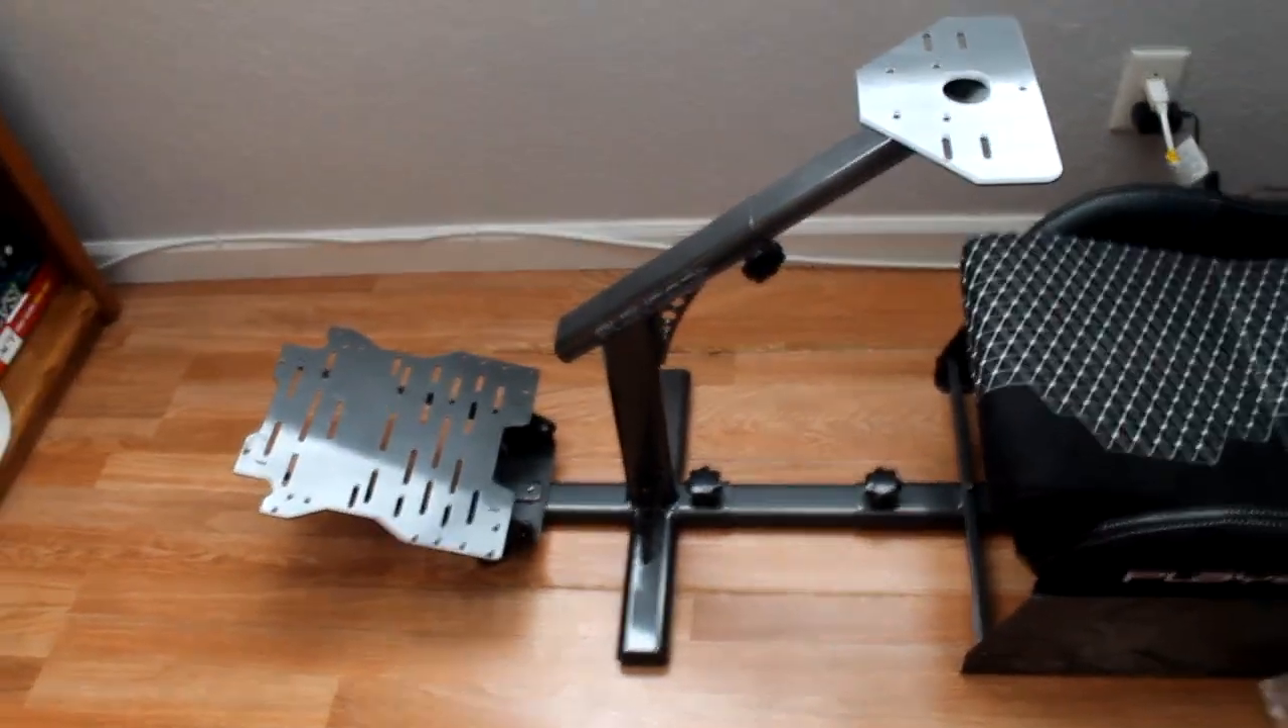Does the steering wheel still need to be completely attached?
Yes.